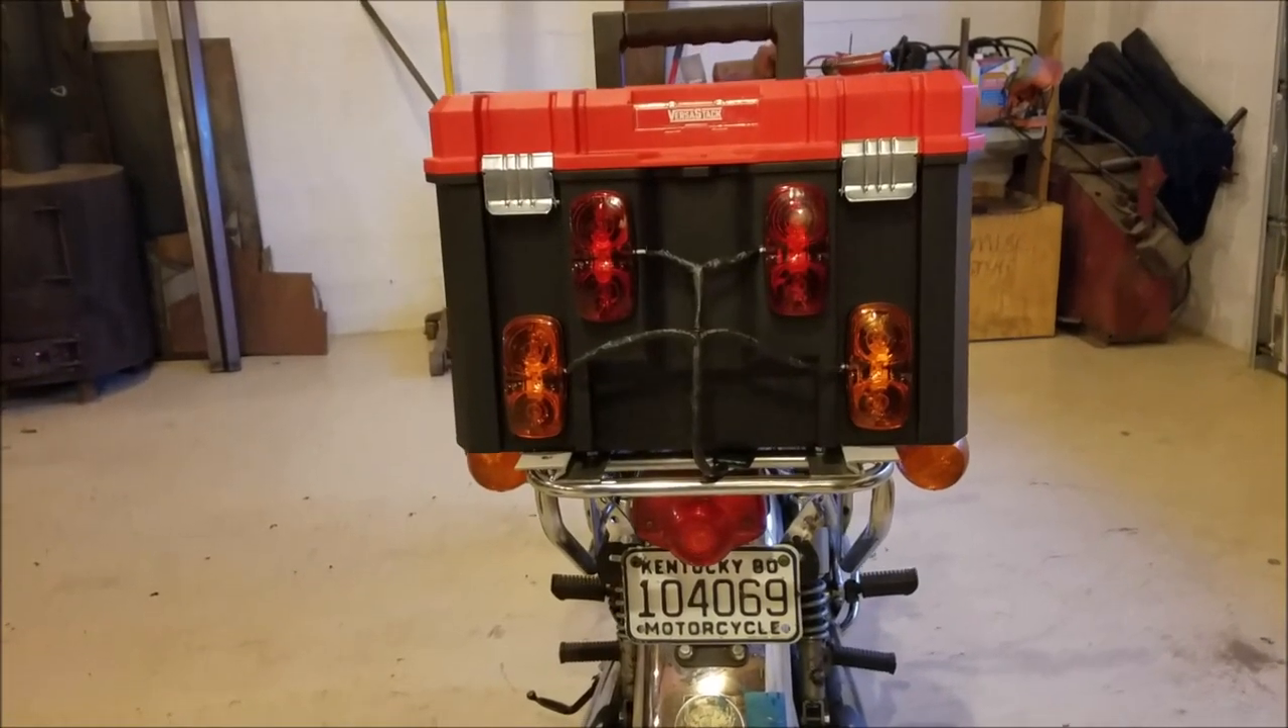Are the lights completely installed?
Yes.